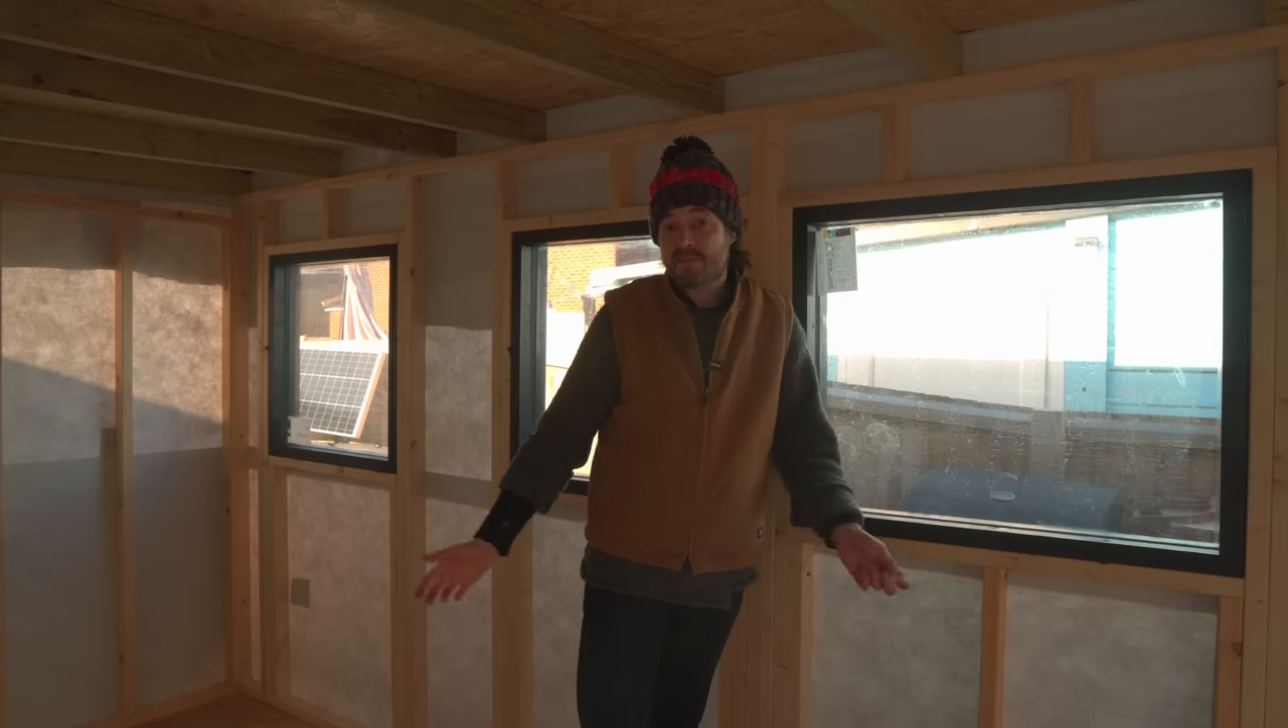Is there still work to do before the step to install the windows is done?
No.